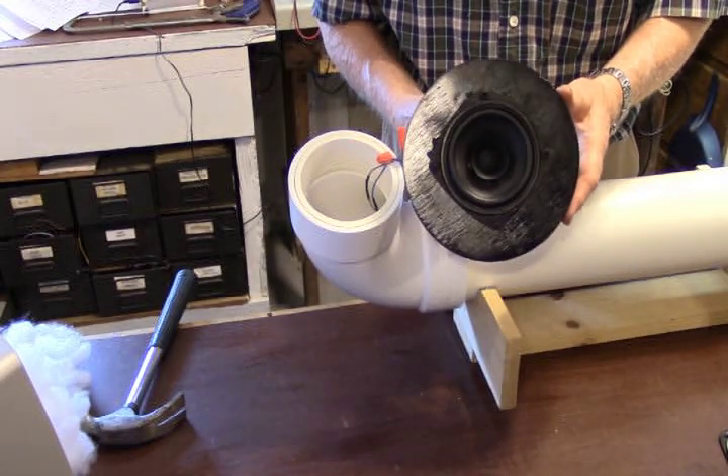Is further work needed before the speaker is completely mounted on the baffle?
No.